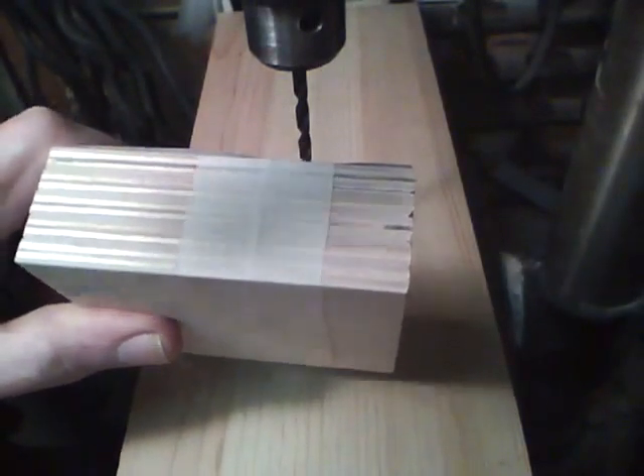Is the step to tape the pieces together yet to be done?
No.